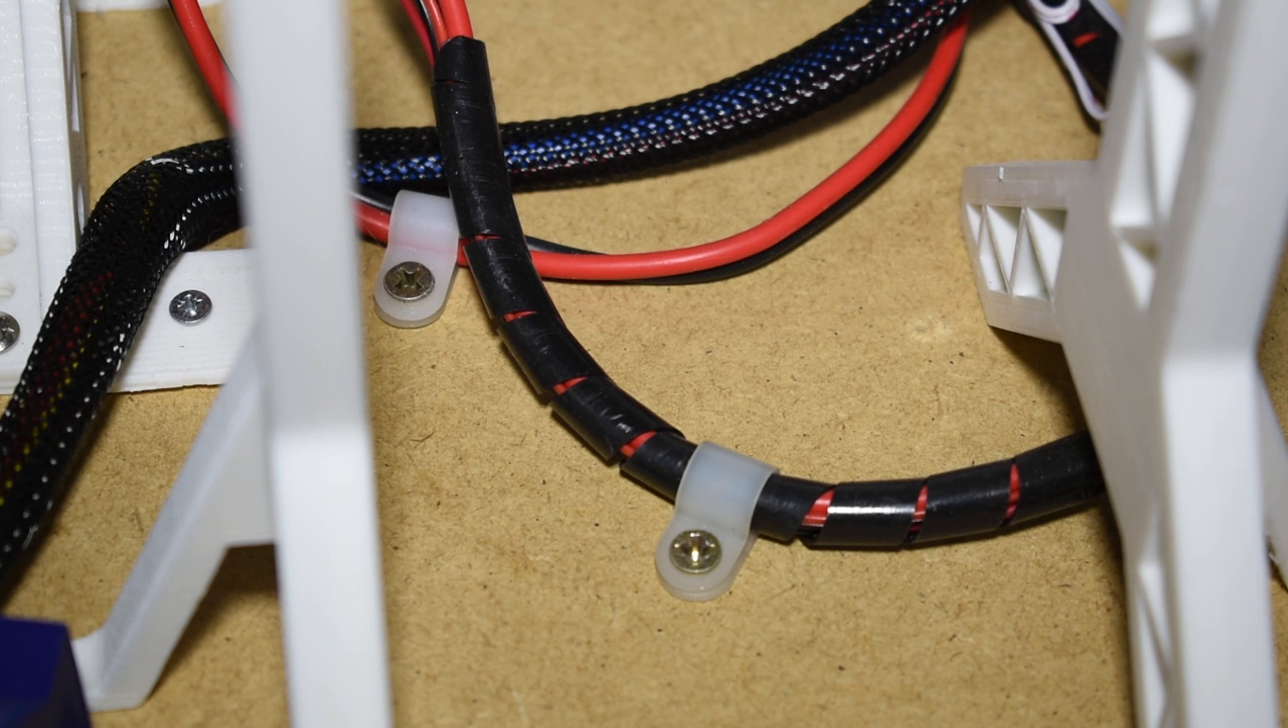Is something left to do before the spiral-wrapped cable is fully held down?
No.